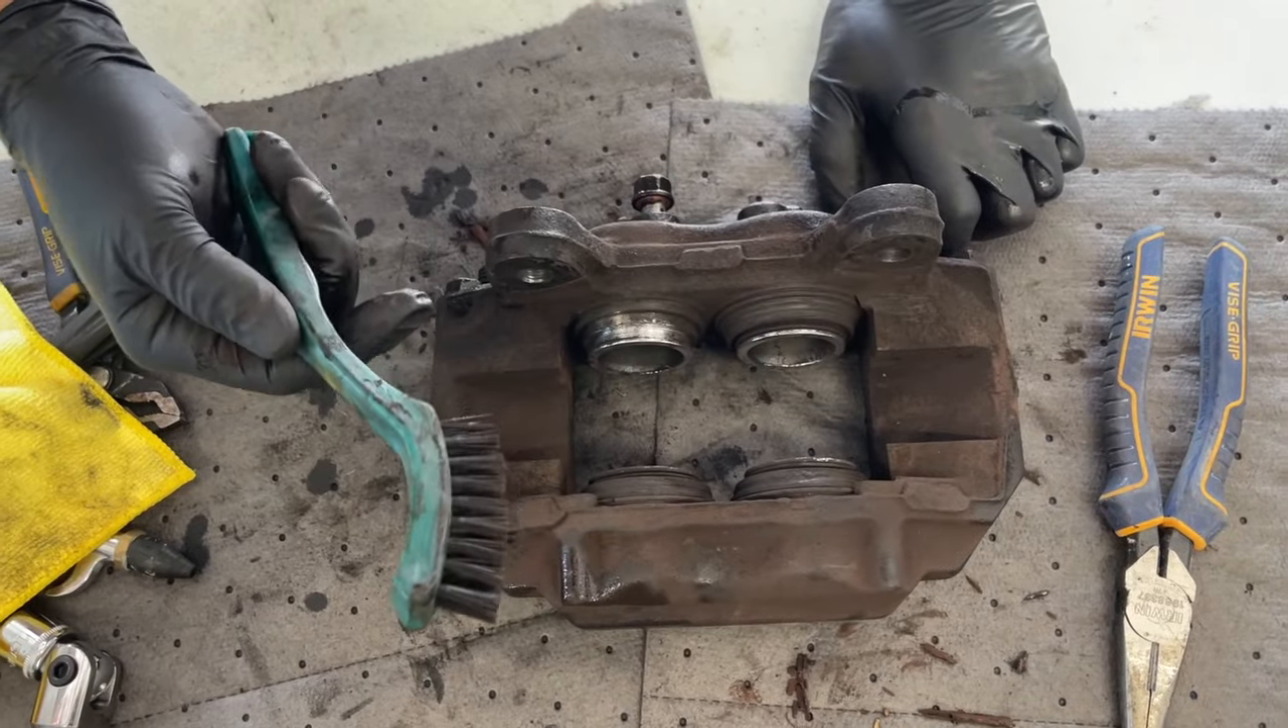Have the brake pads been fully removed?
Yes.